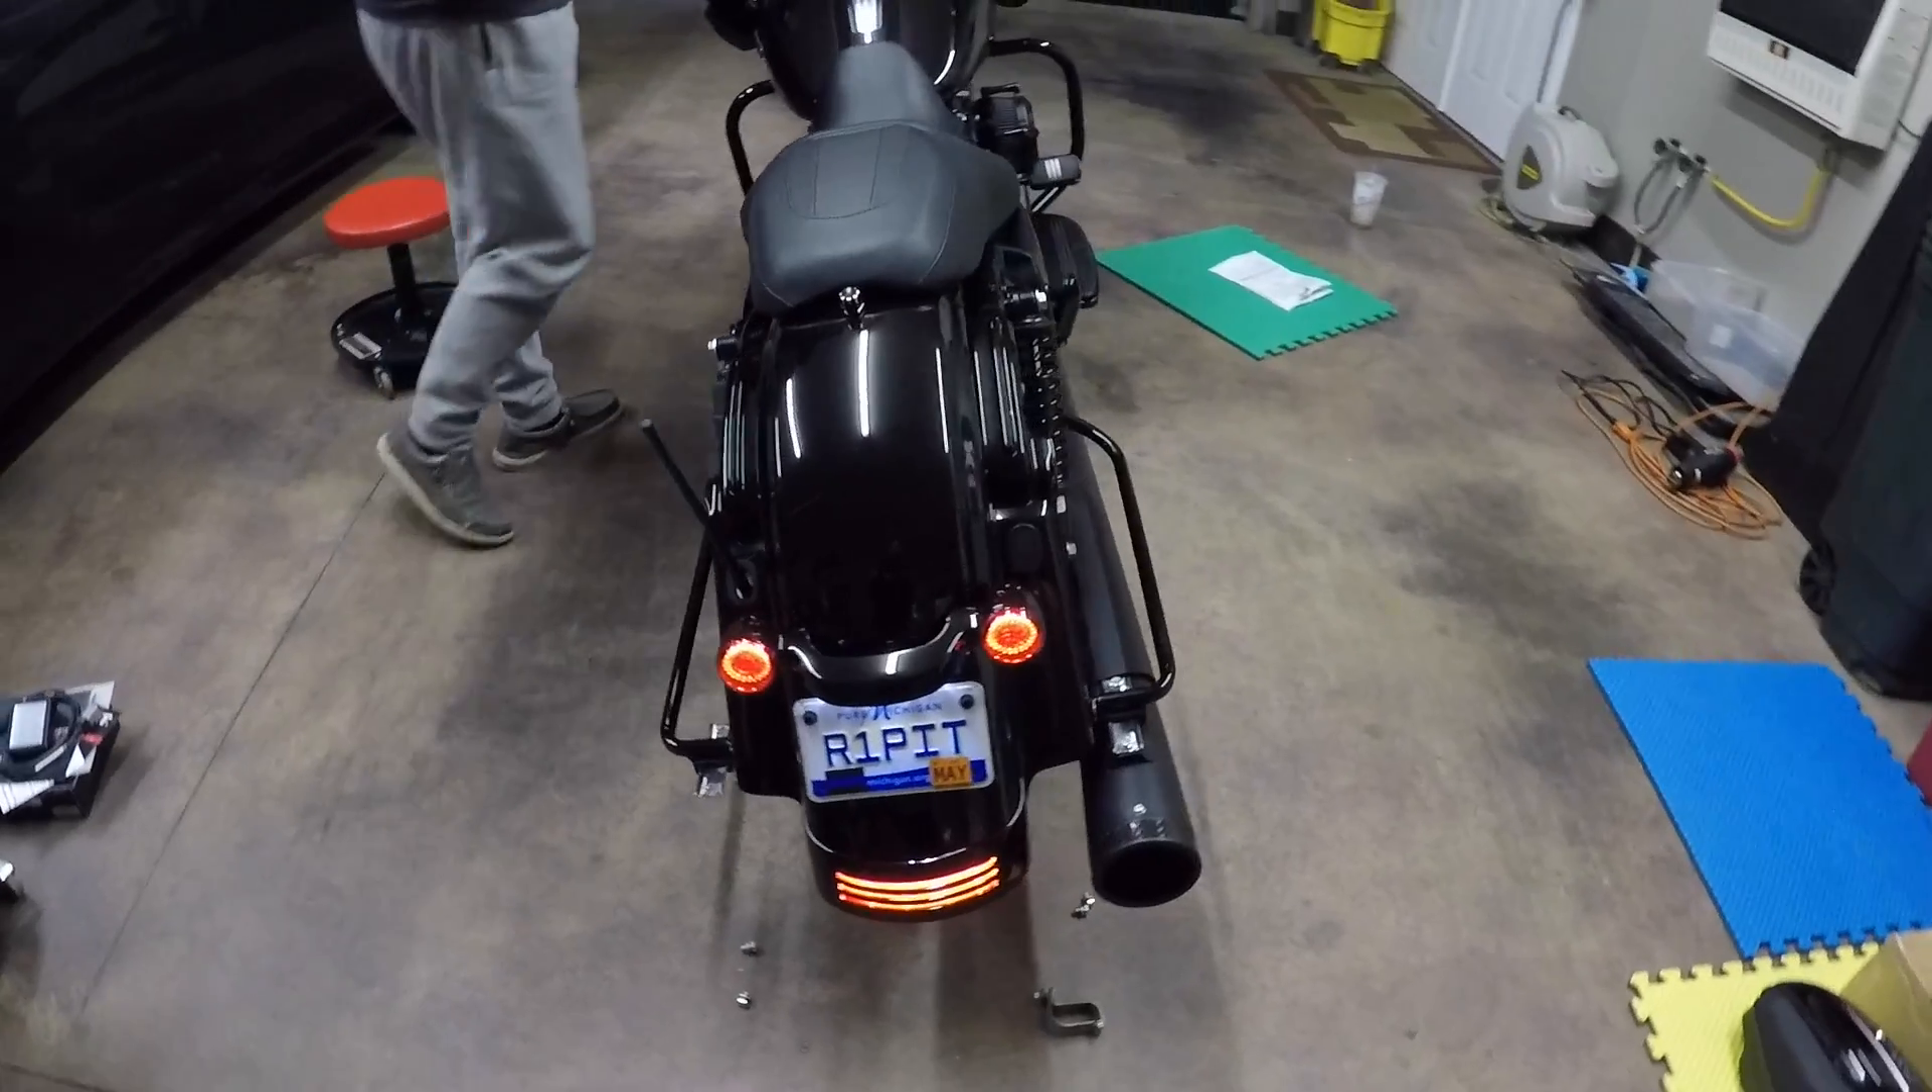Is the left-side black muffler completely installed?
No.